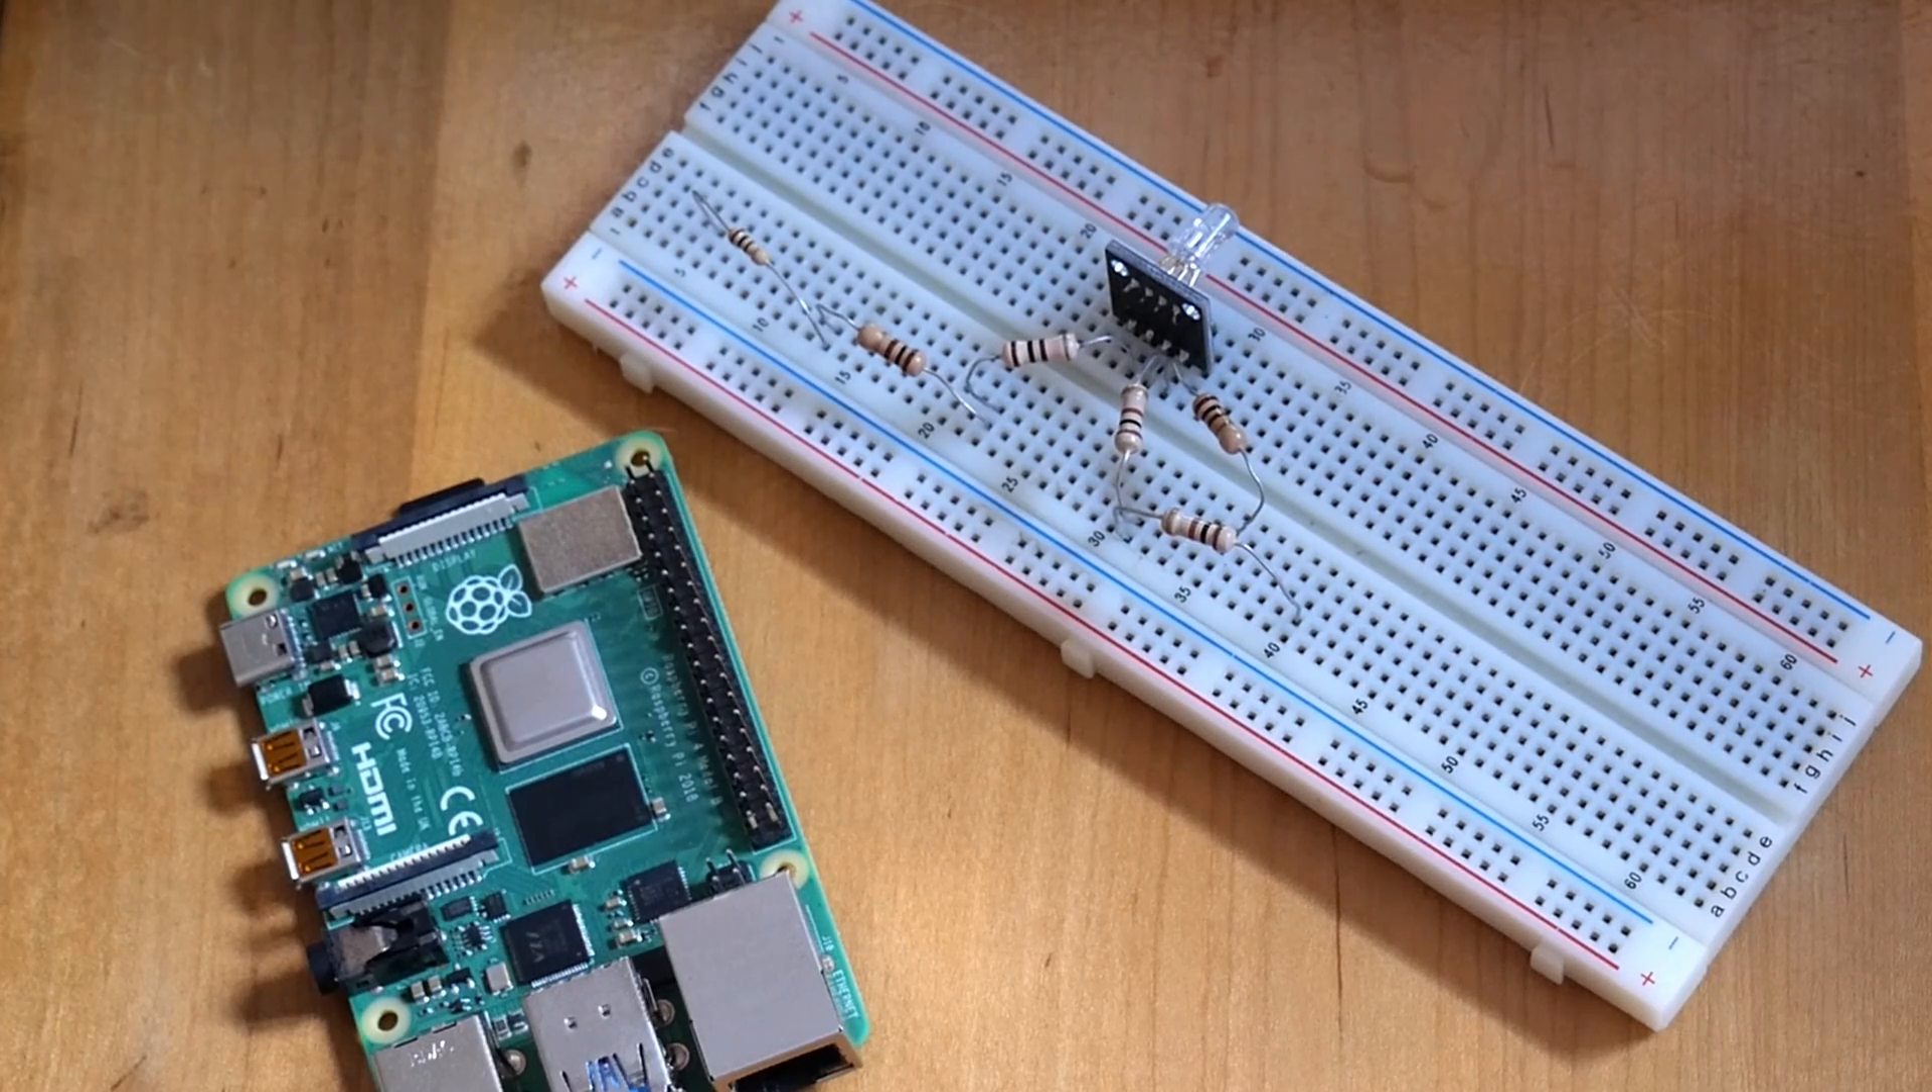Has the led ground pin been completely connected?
No.